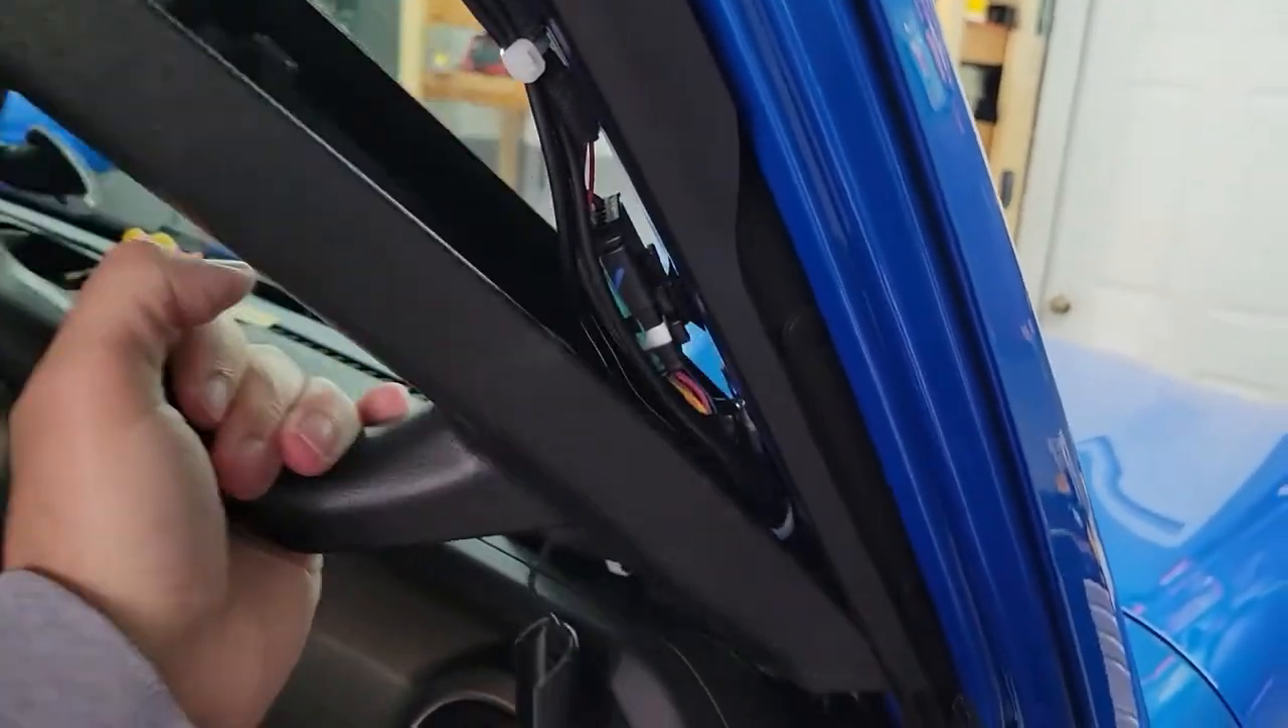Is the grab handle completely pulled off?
No.